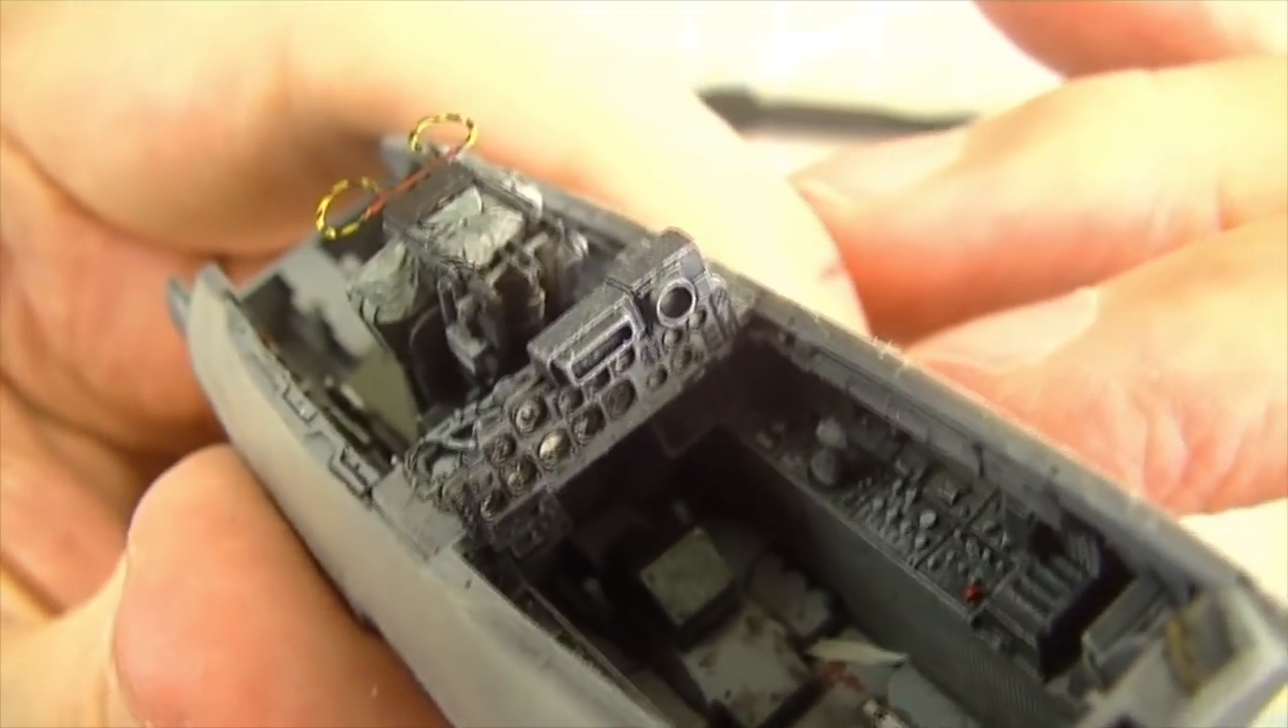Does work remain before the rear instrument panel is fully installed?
No.